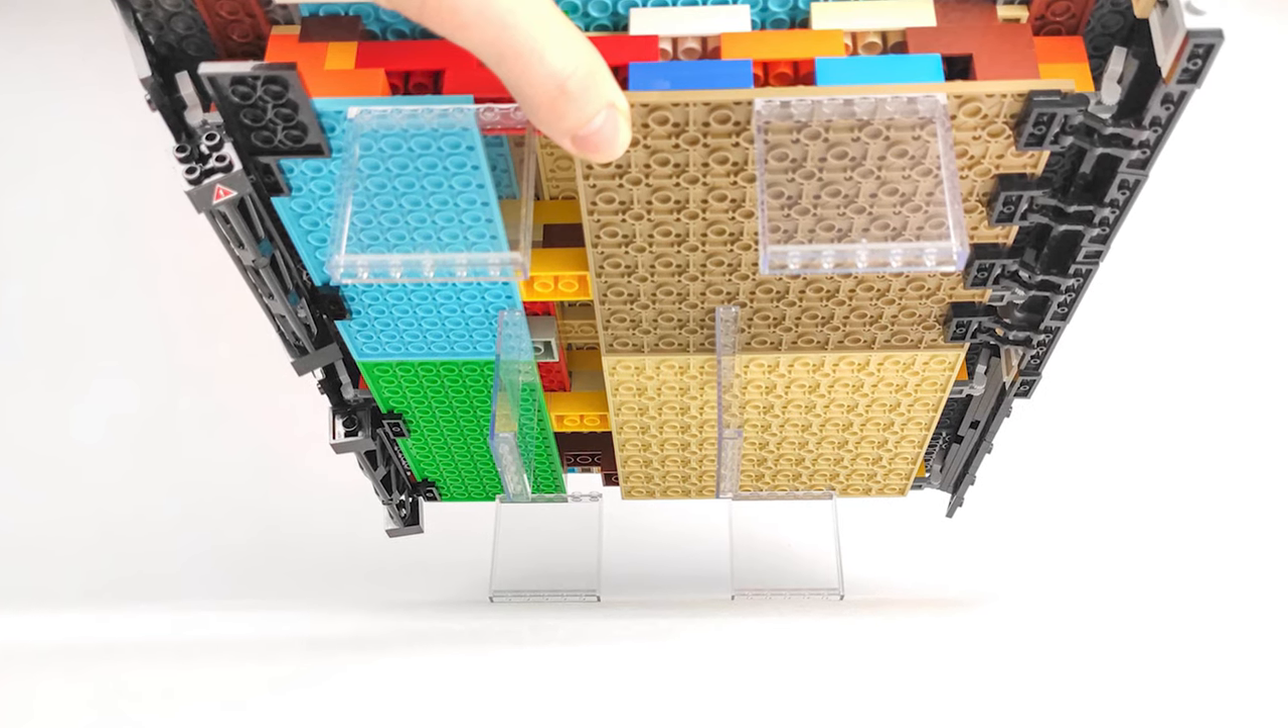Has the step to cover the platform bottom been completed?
No.